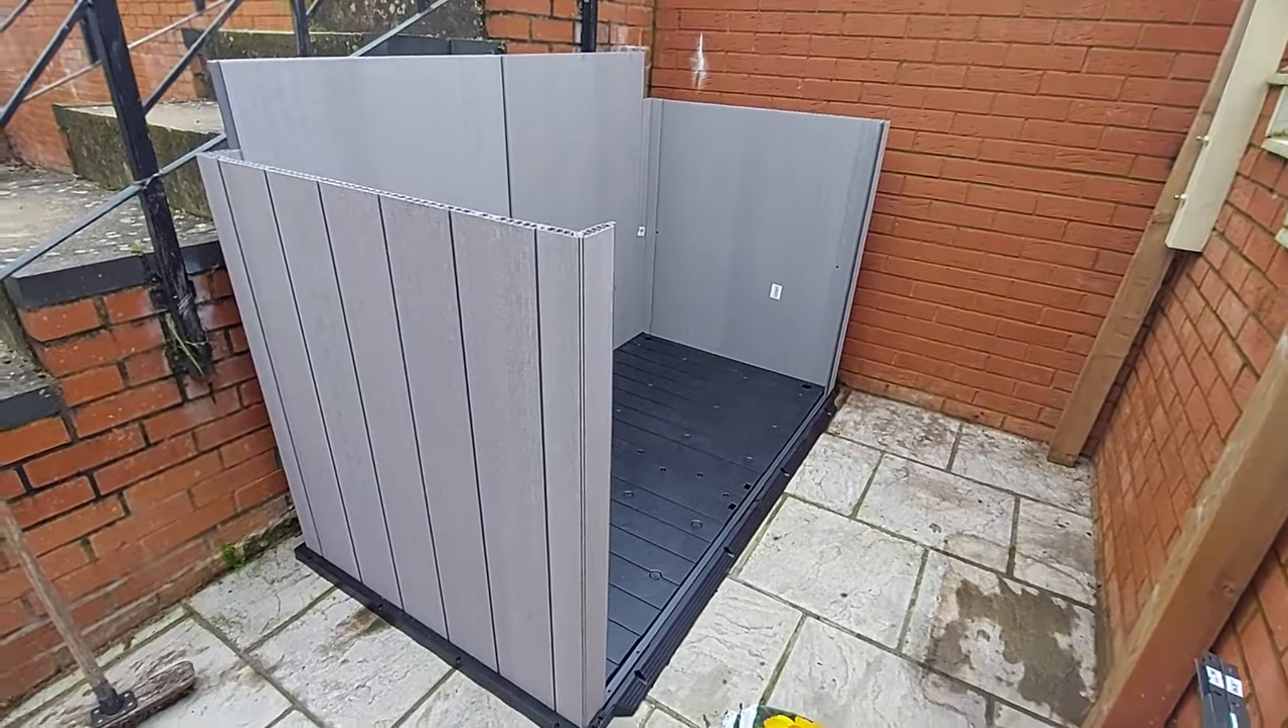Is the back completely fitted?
Yes.